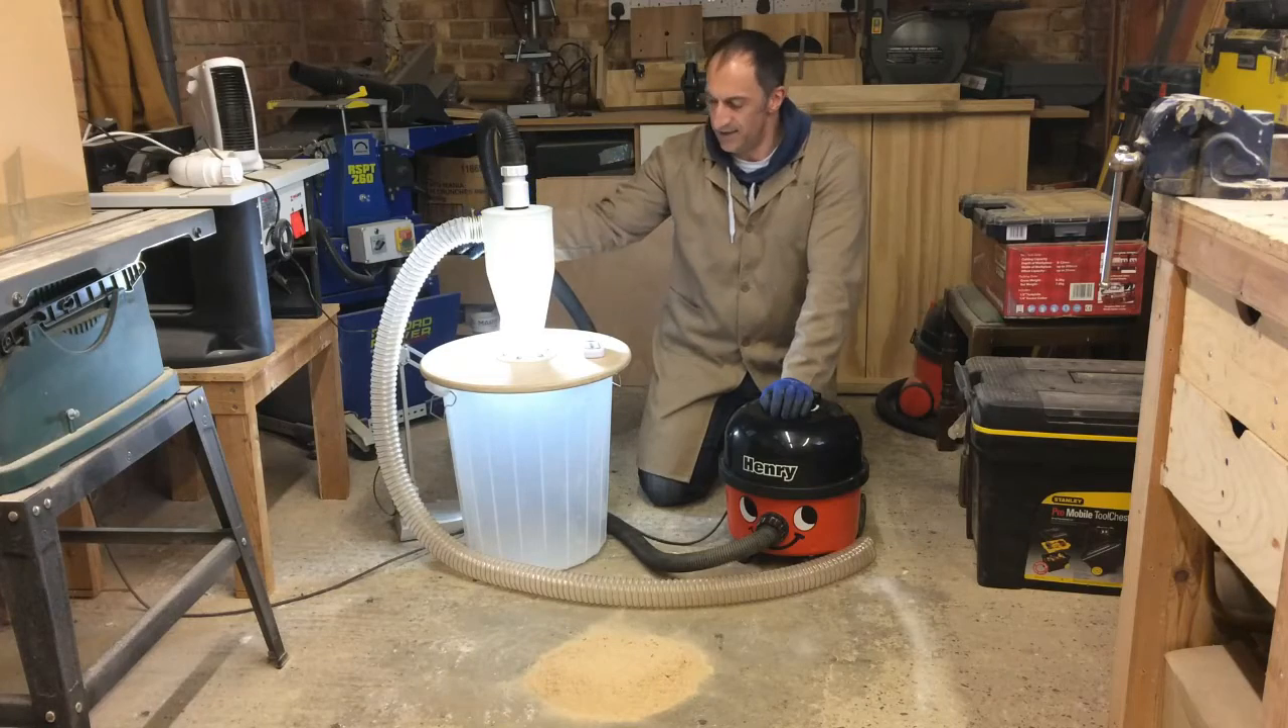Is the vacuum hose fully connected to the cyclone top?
Yes.